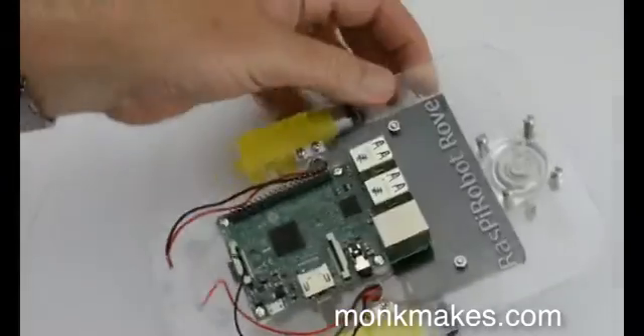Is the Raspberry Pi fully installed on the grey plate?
Yes.